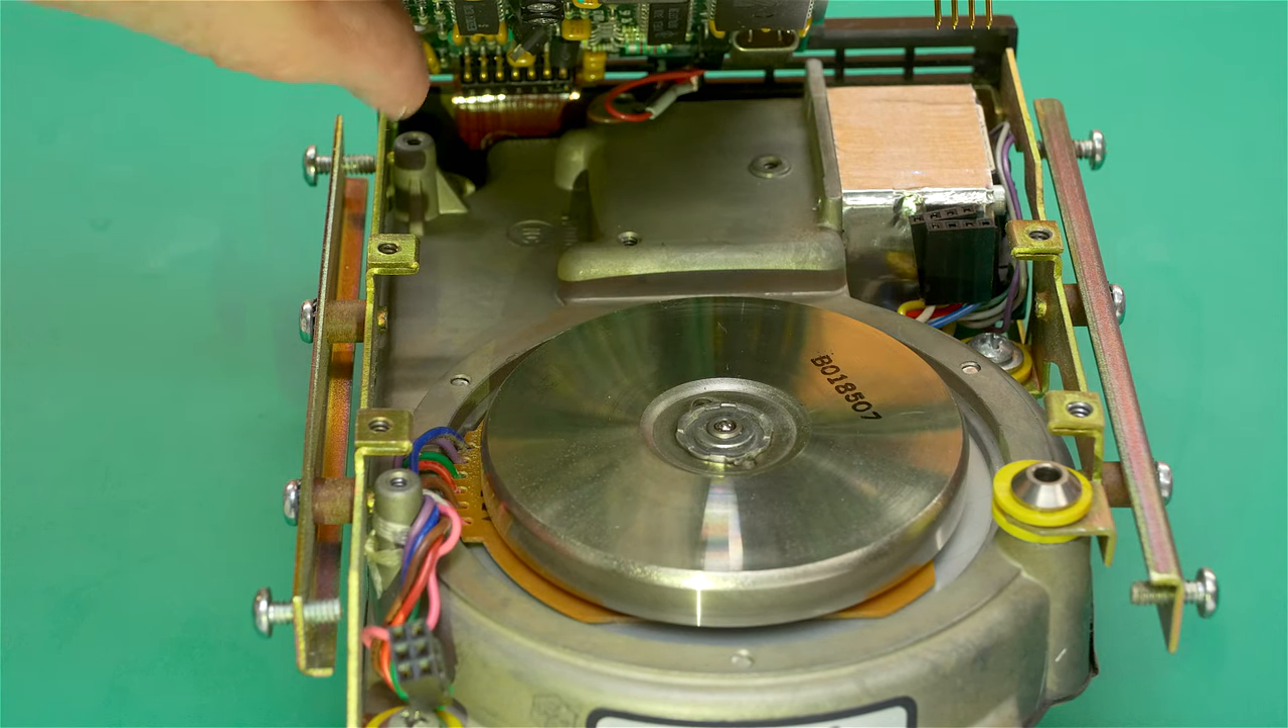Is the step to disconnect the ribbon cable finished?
No.